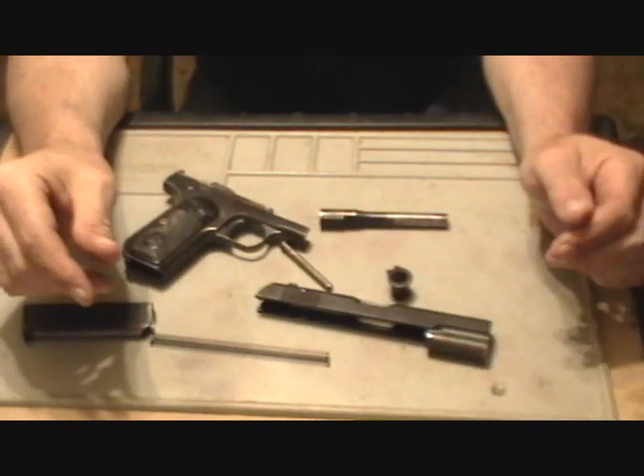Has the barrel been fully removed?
Yes.